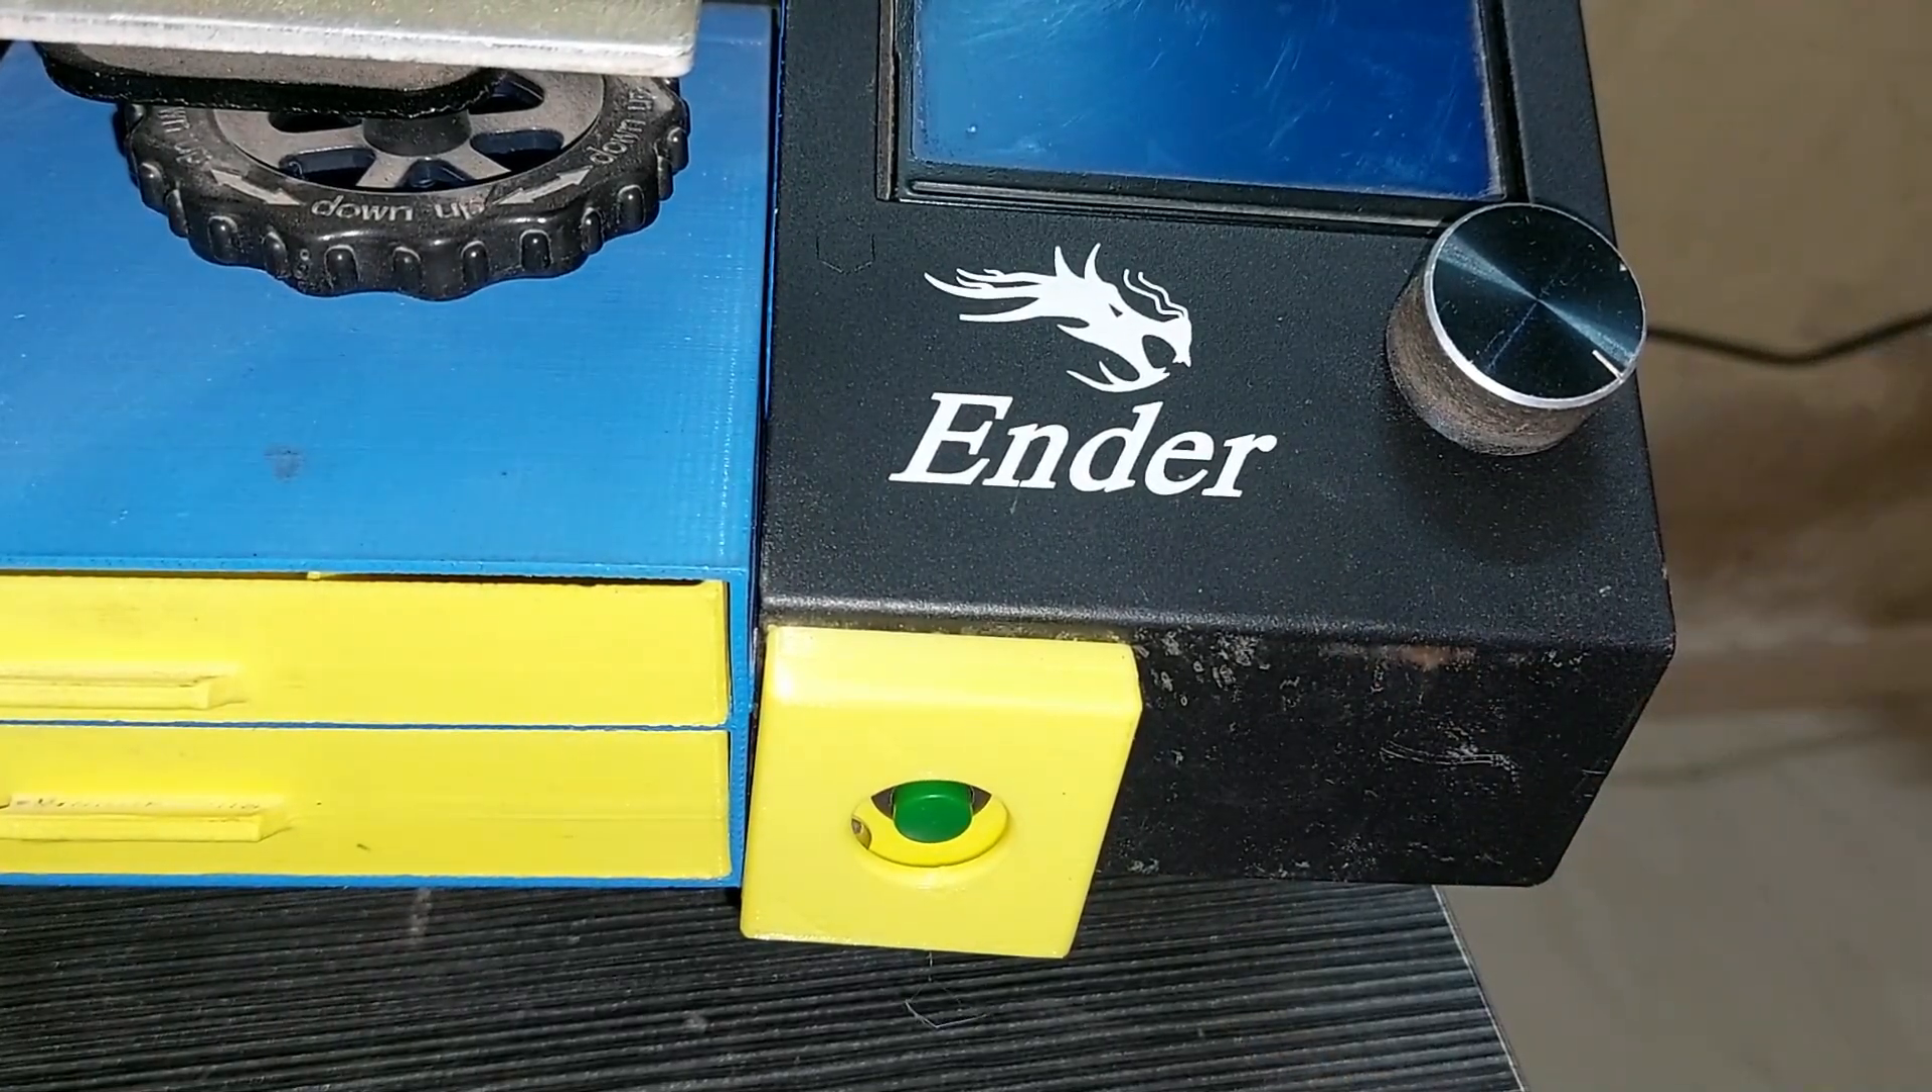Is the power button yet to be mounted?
No.